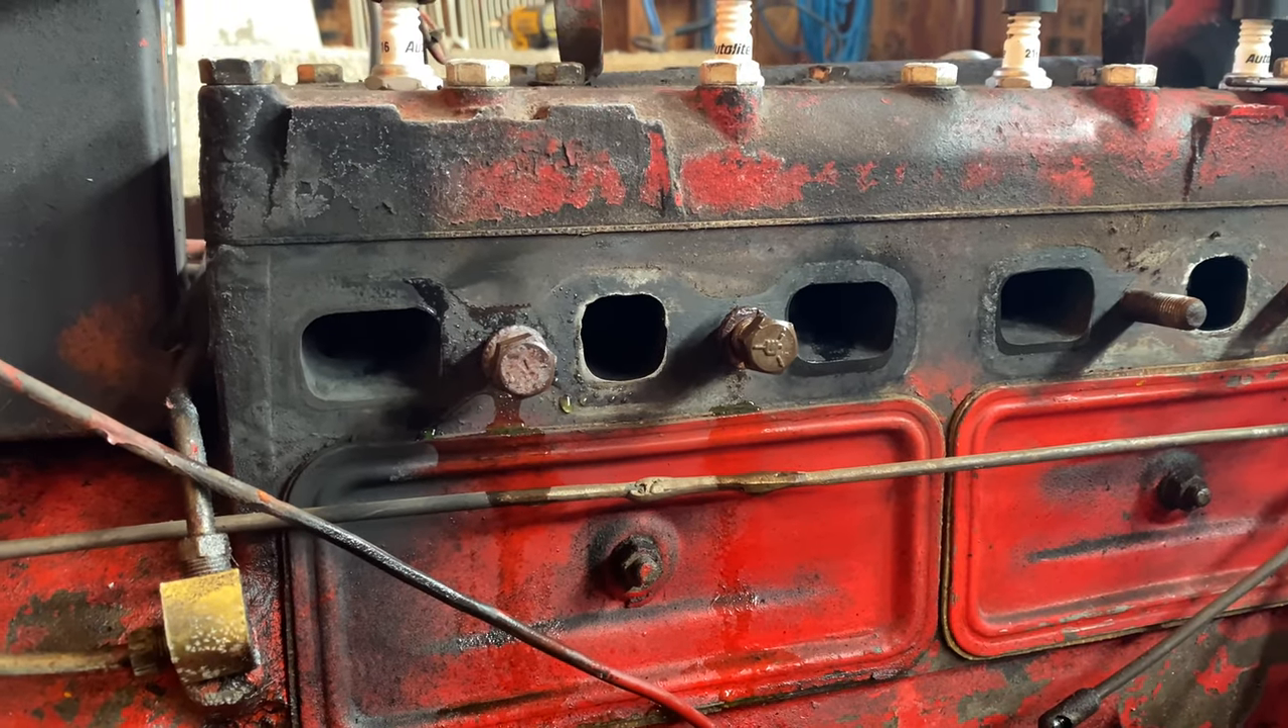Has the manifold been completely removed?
Yes.